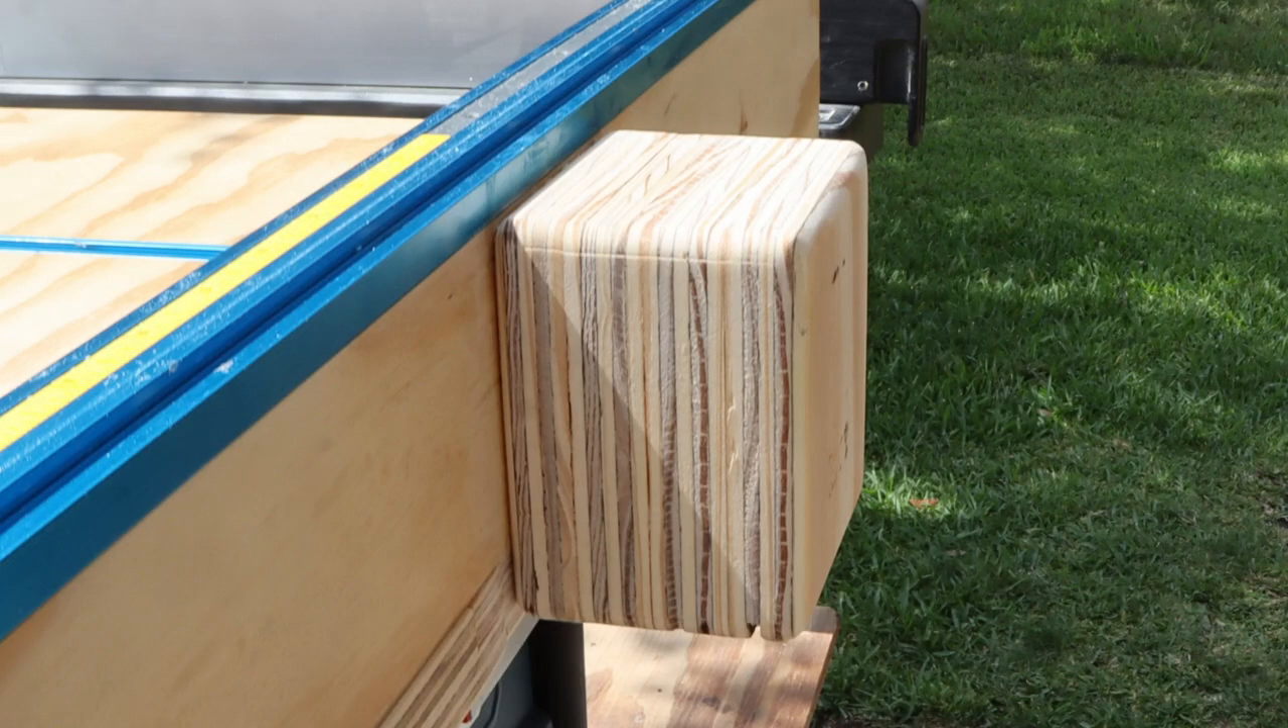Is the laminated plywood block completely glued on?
Yes.